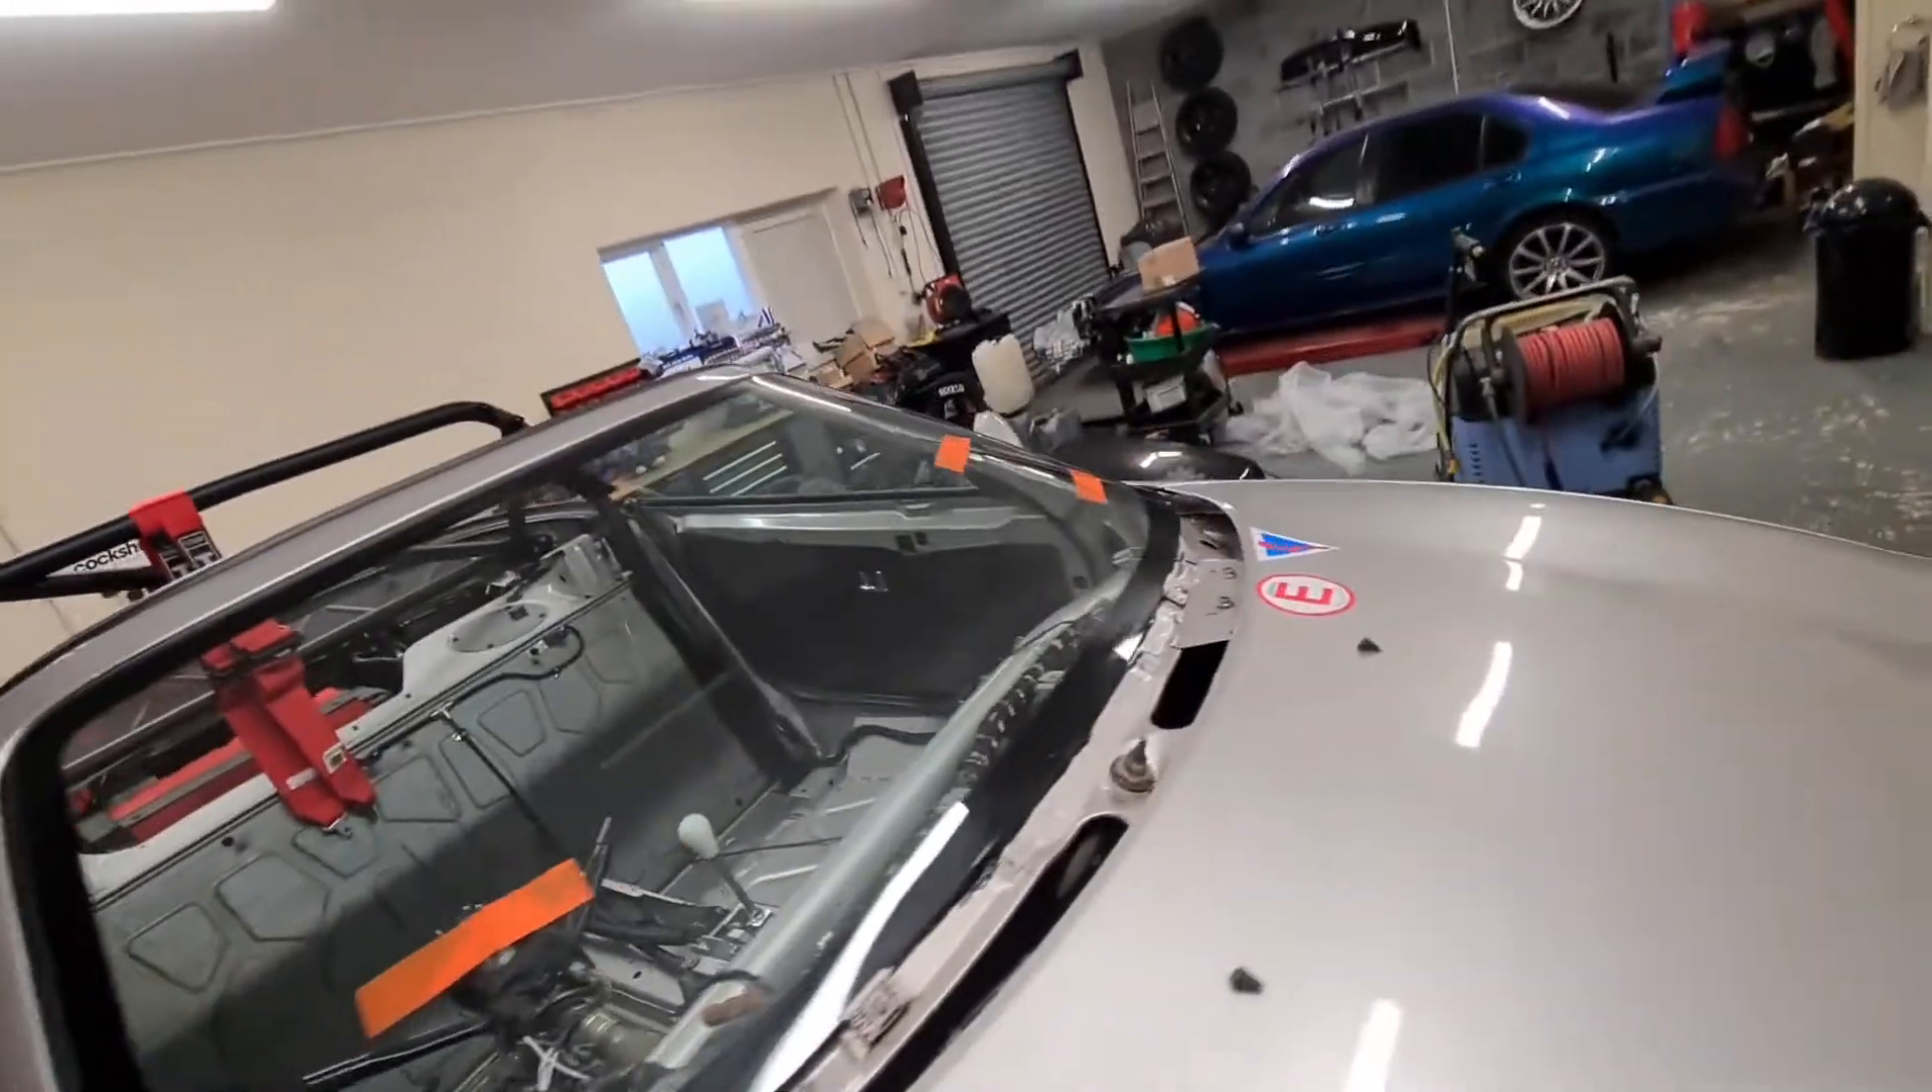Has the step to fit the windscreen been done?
Yes.